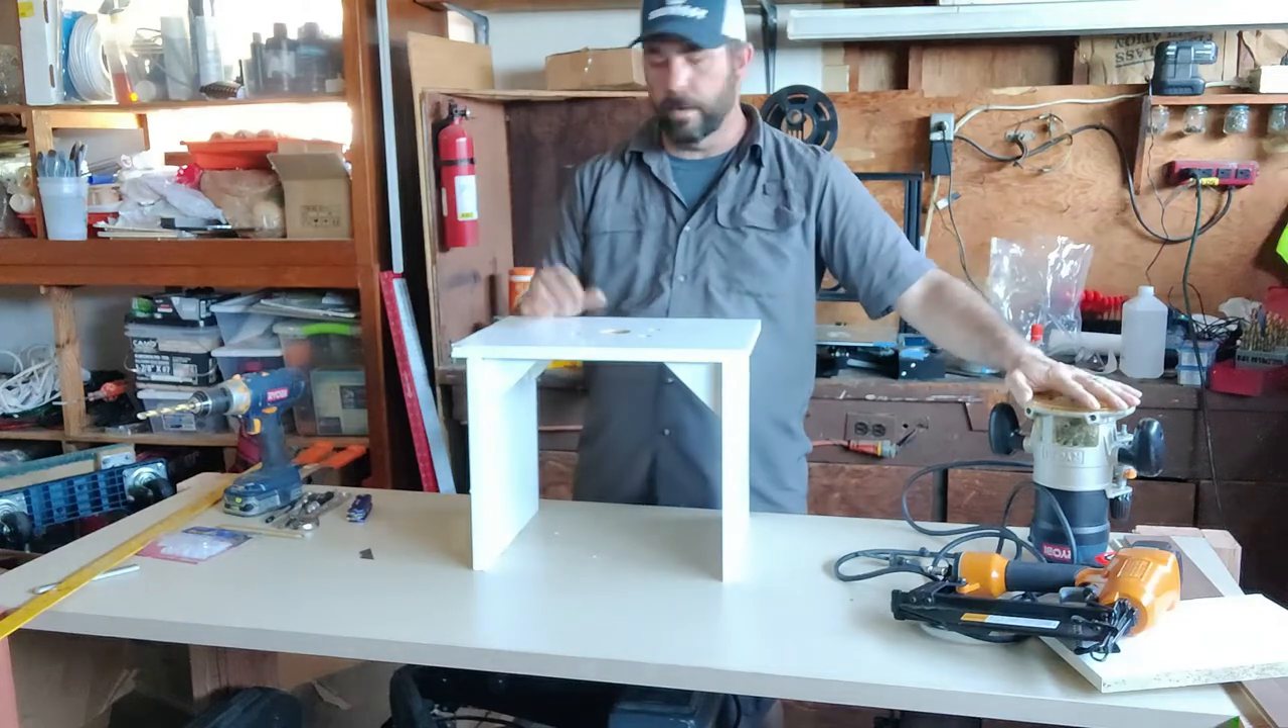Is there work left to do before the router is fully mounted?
Yes.